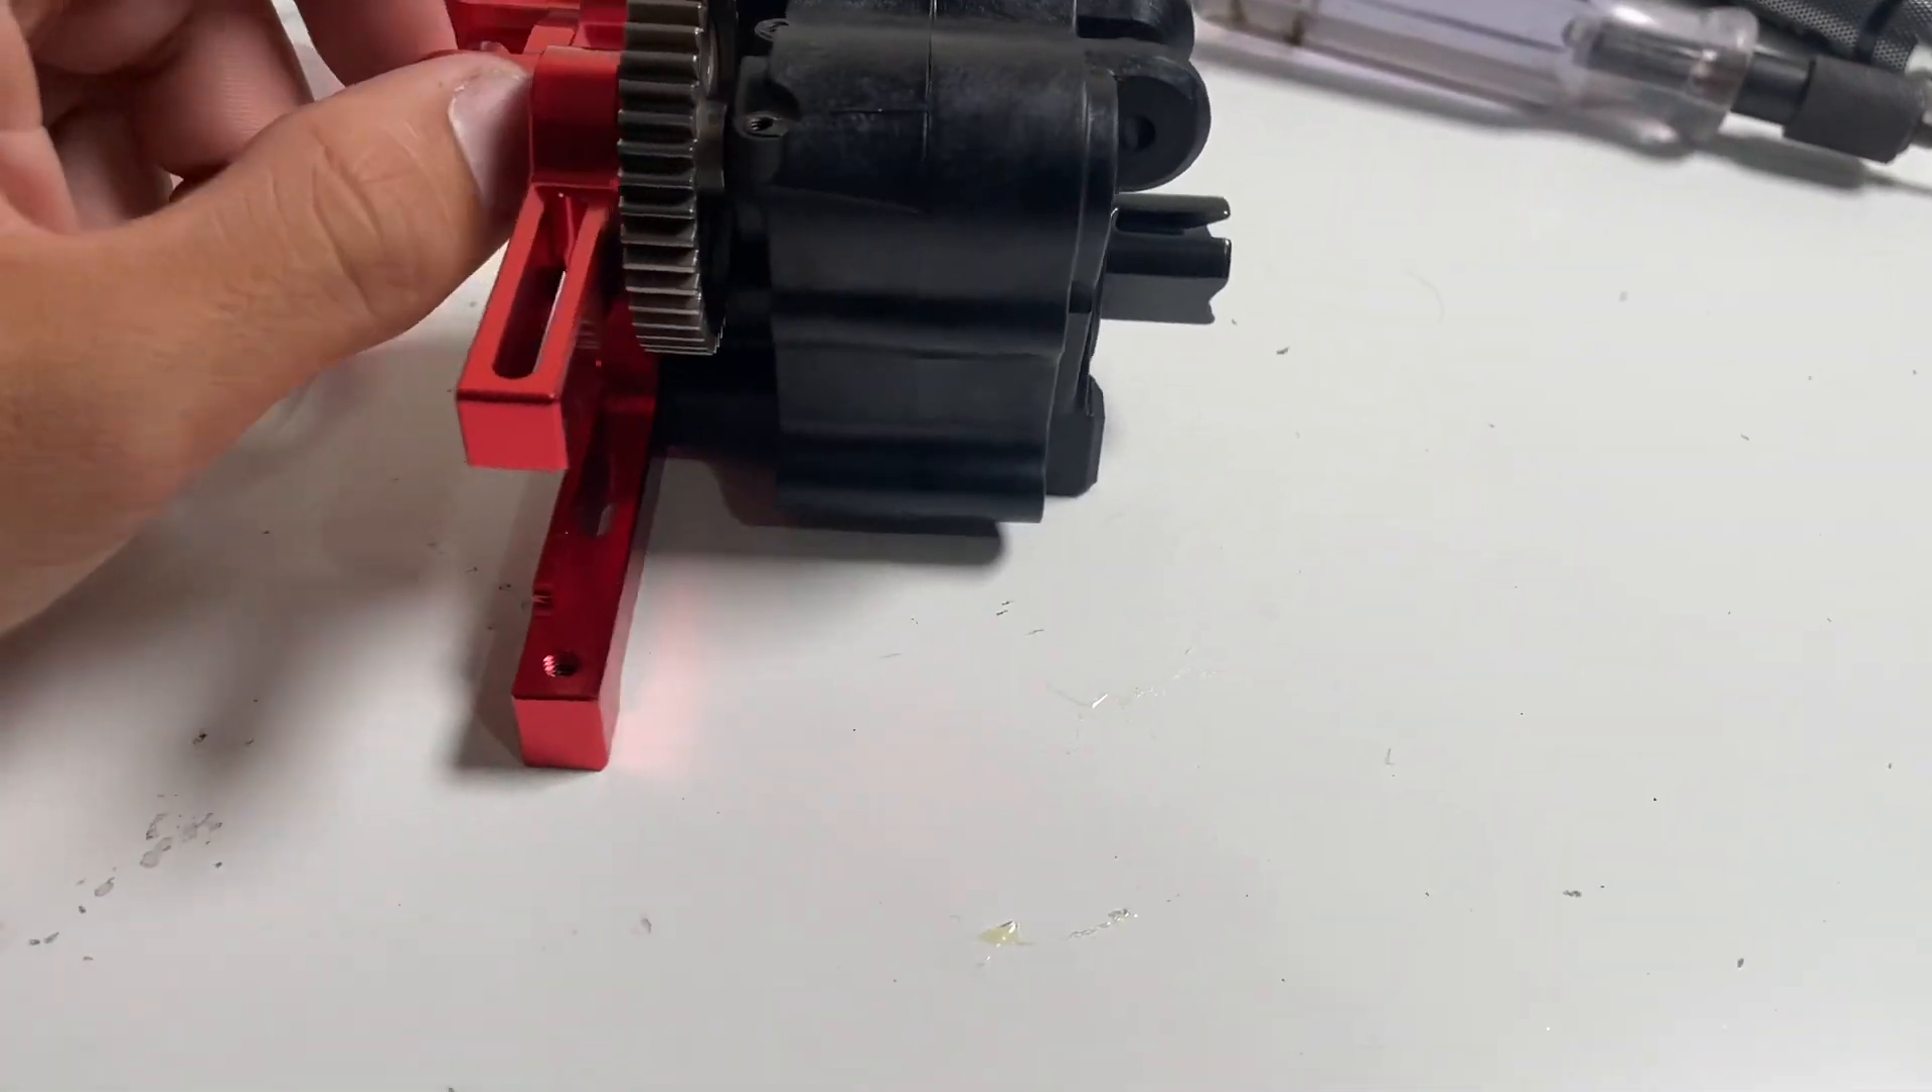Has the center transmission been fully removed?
Yes.